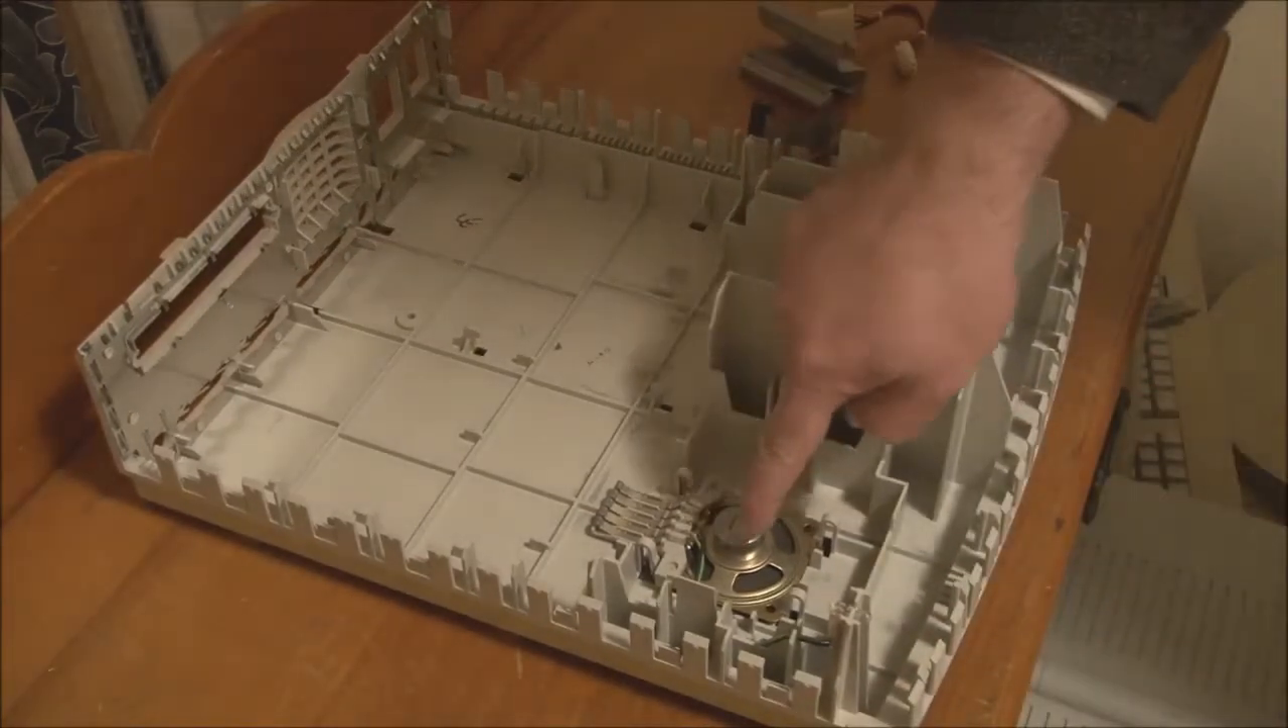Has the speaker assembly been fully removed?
No.